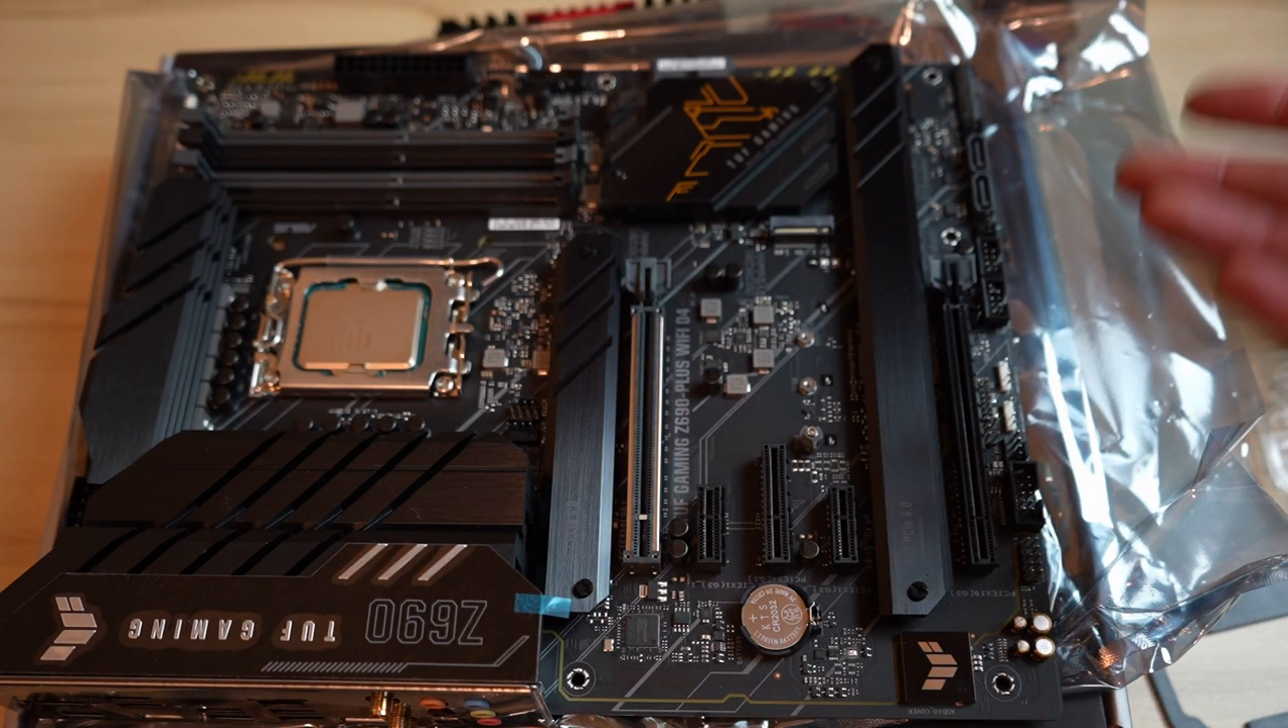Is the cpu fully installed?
Yes.